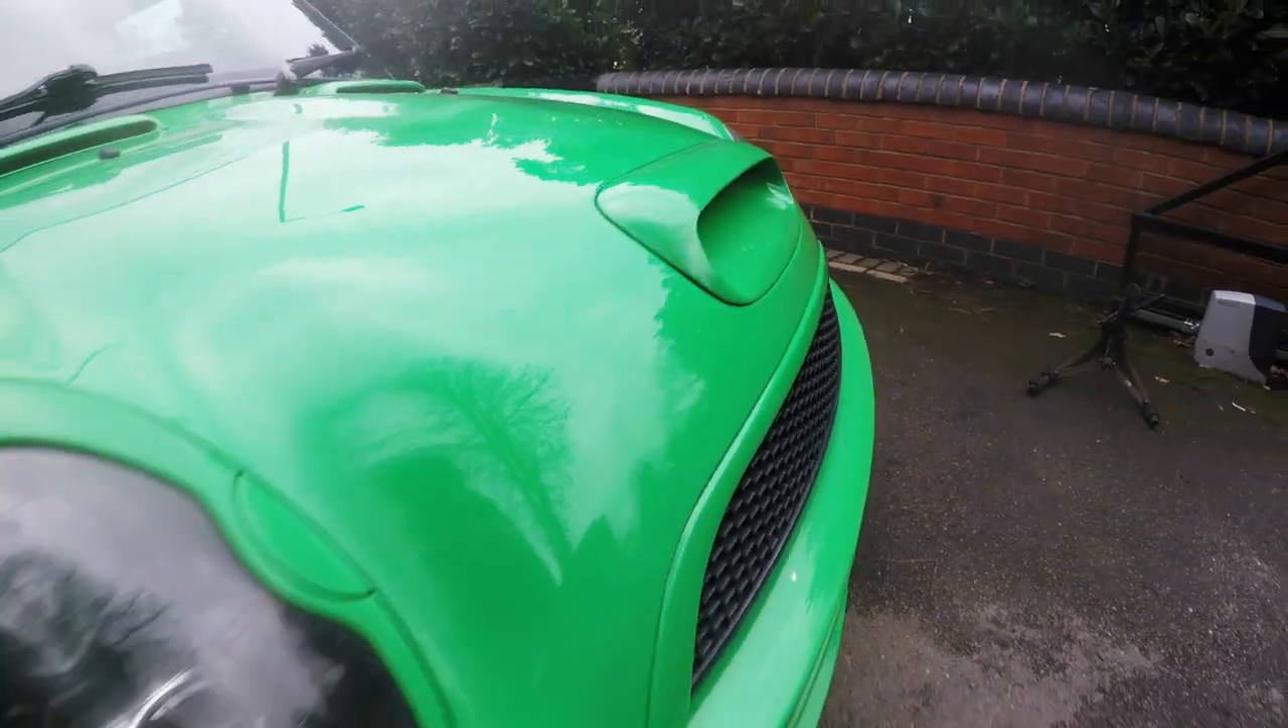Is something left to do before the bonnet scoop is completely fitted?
No.